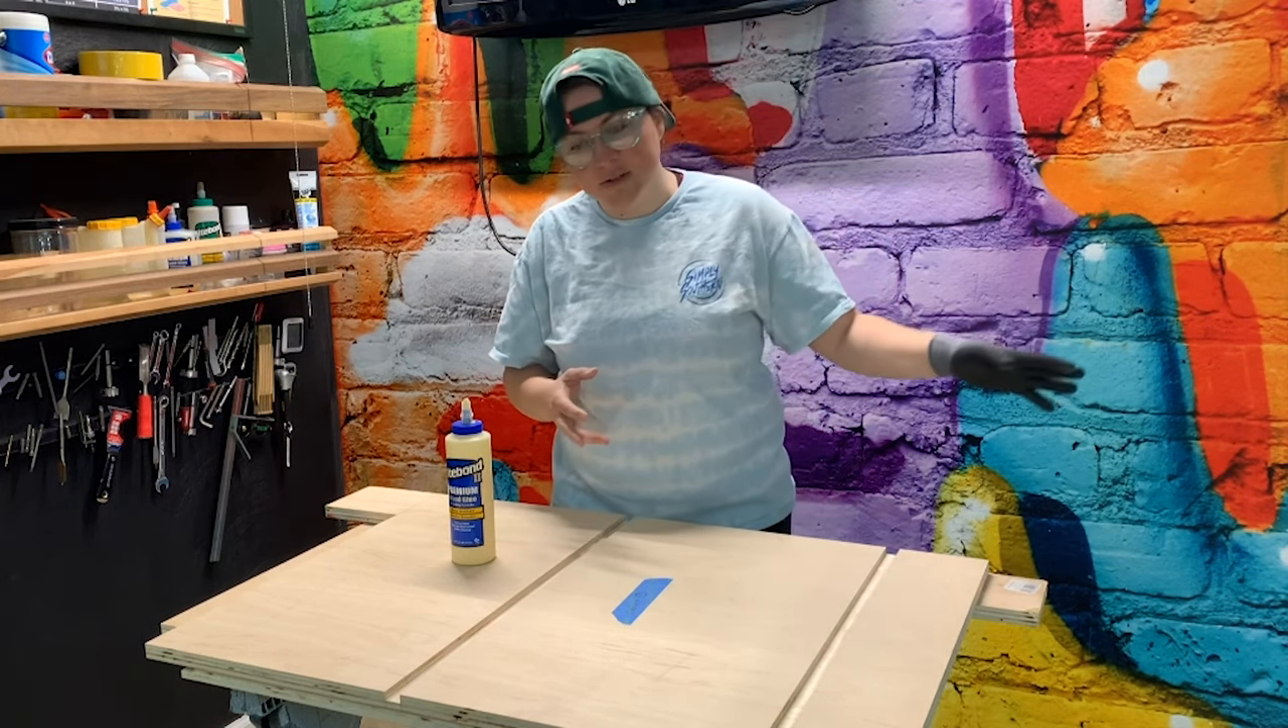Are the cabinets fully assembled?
No.